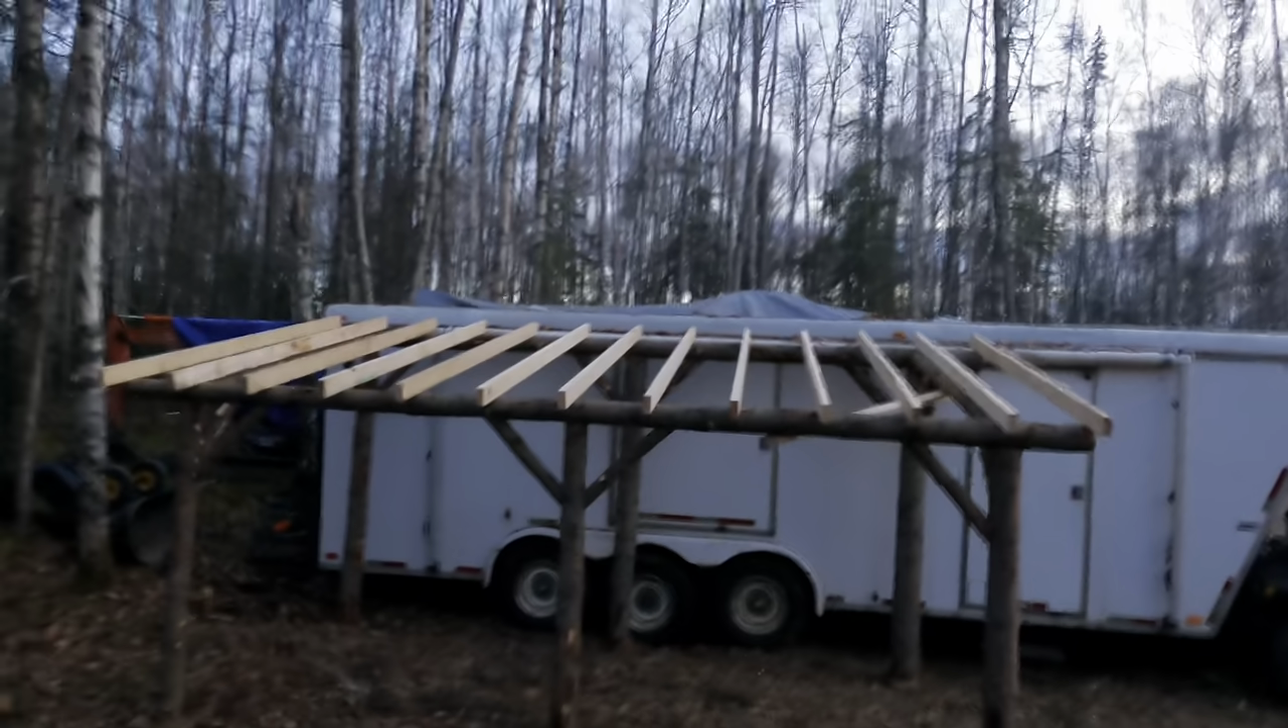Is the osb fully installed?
No.